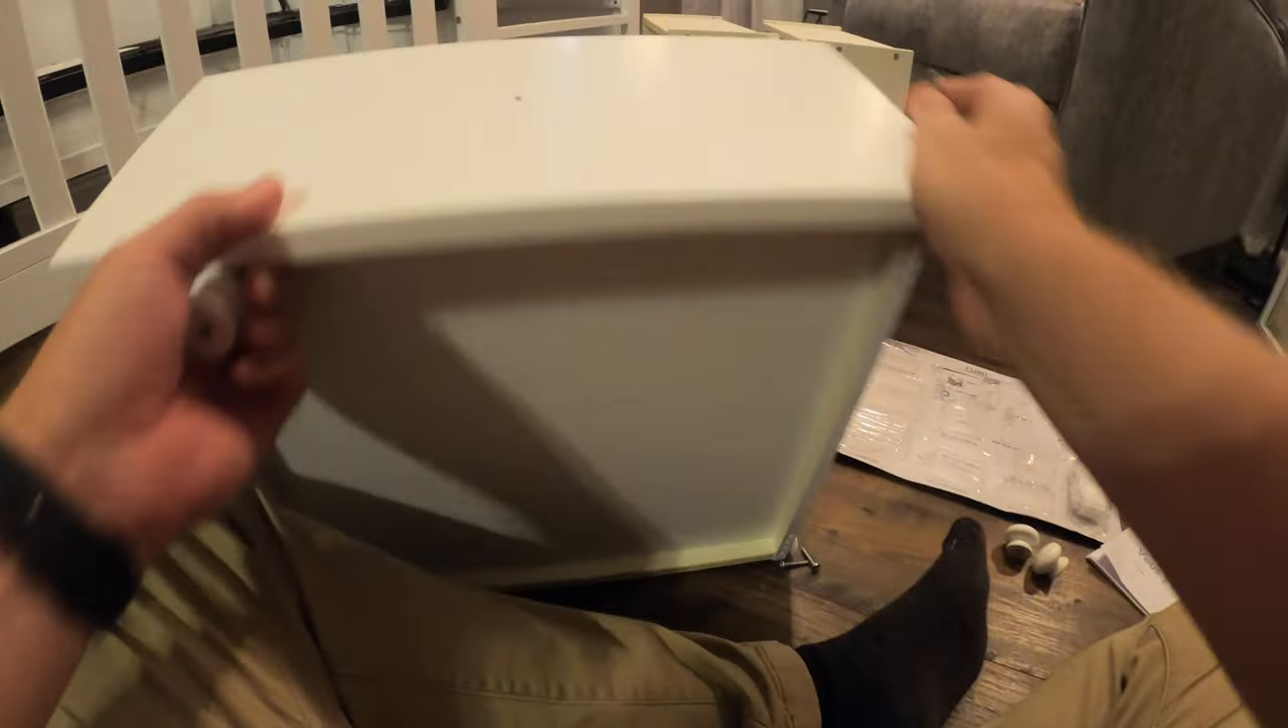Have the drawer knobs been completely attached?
No.